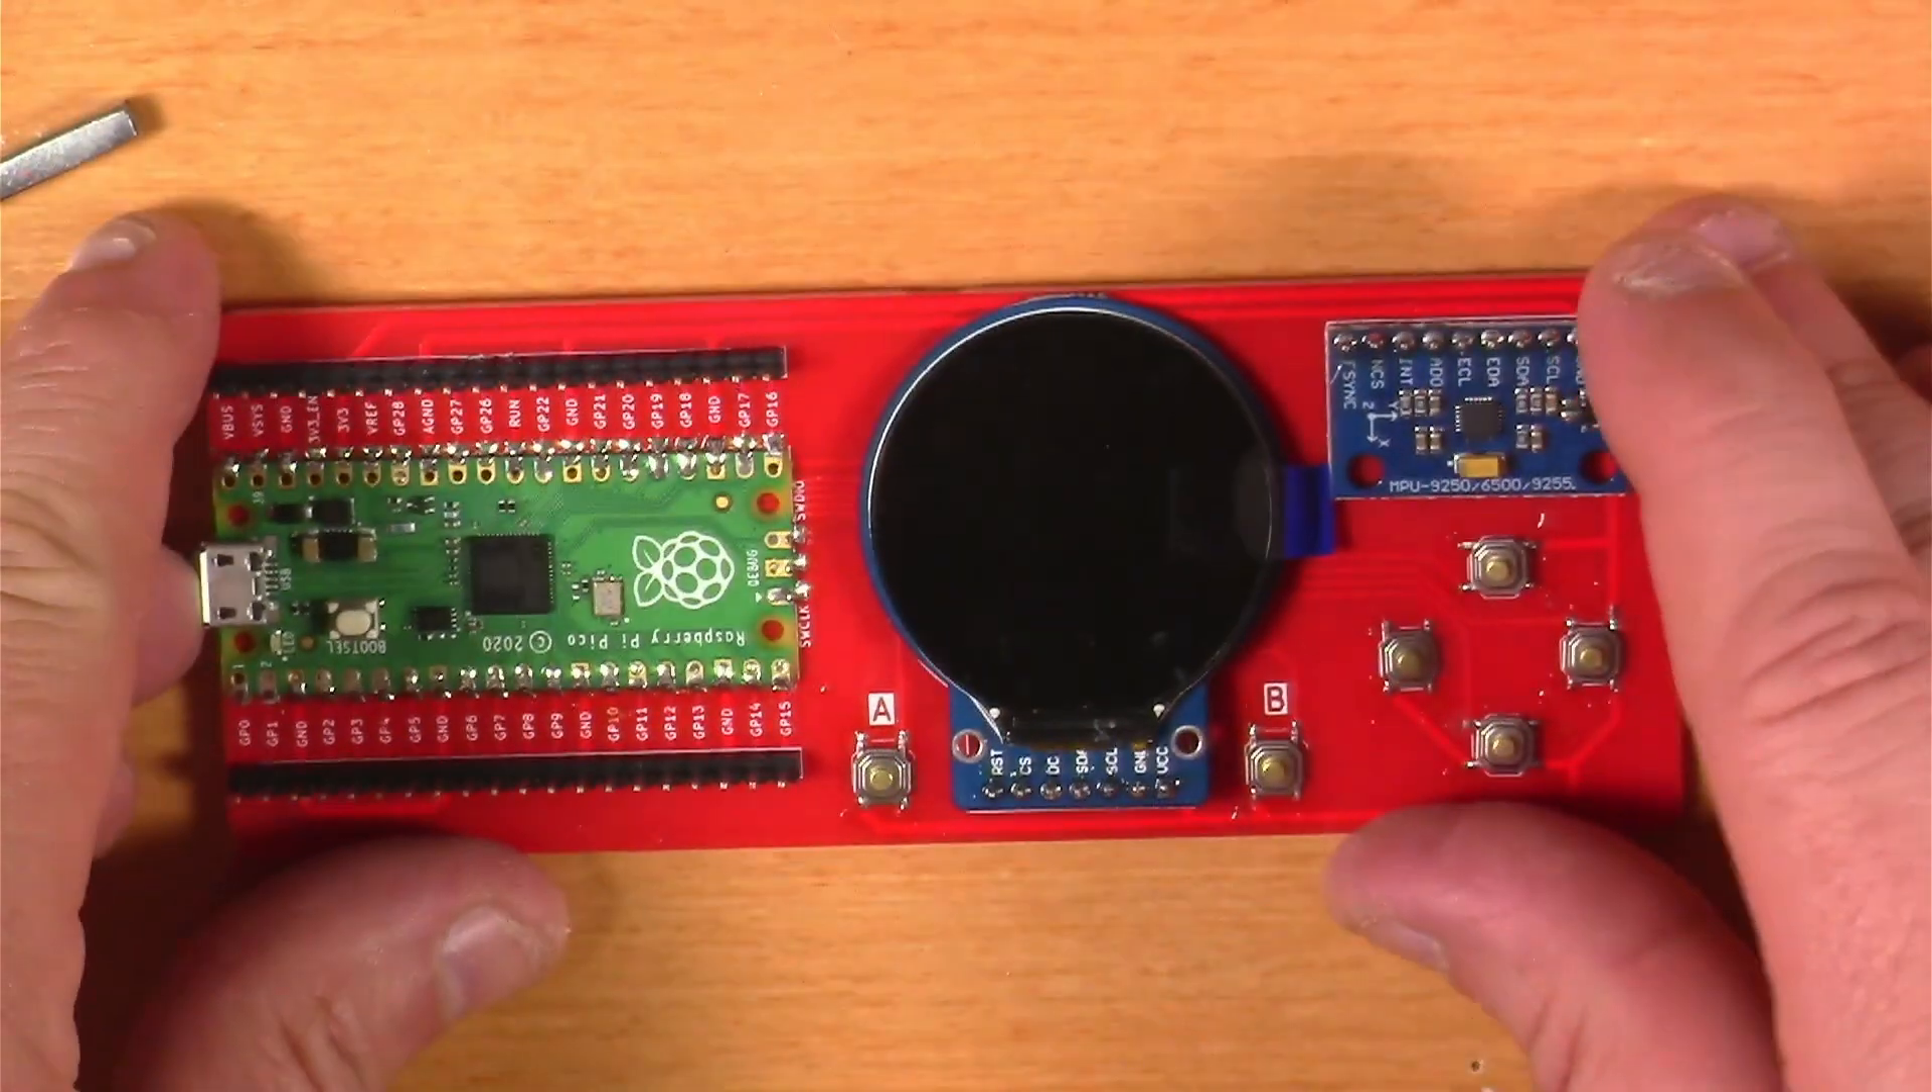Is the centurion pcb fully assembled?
Yes.